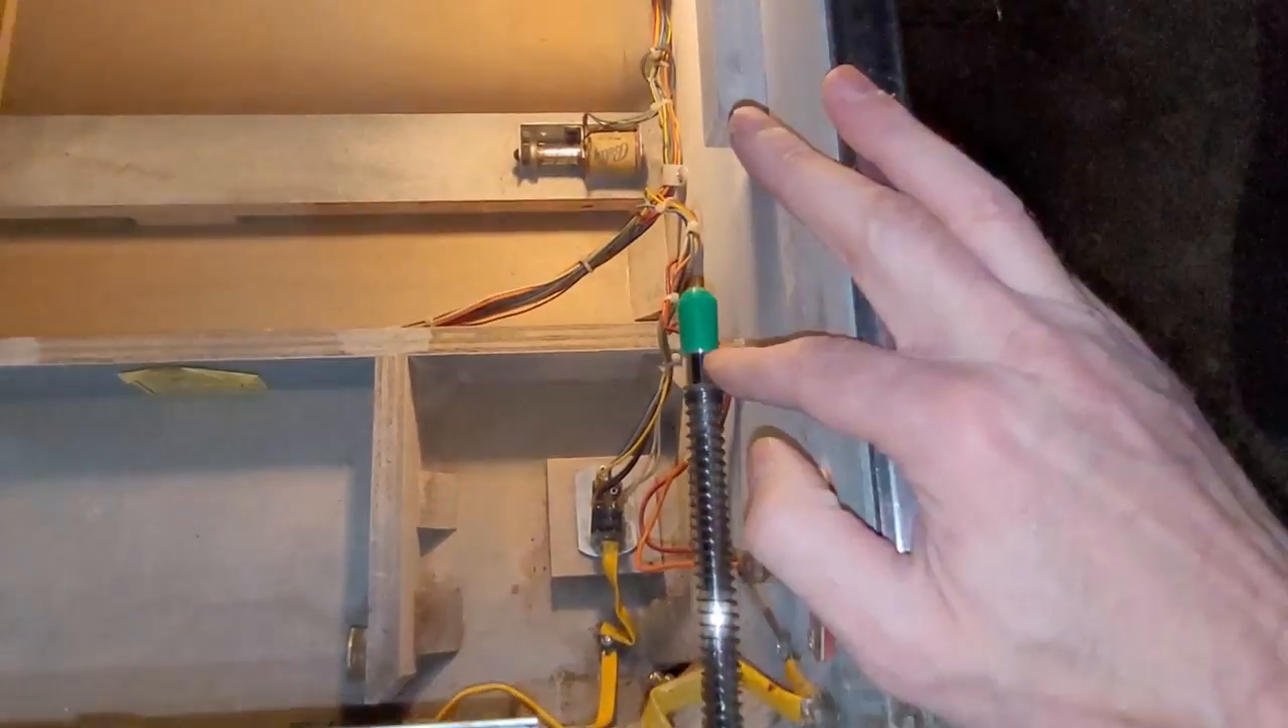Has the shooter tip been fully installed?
Yes.